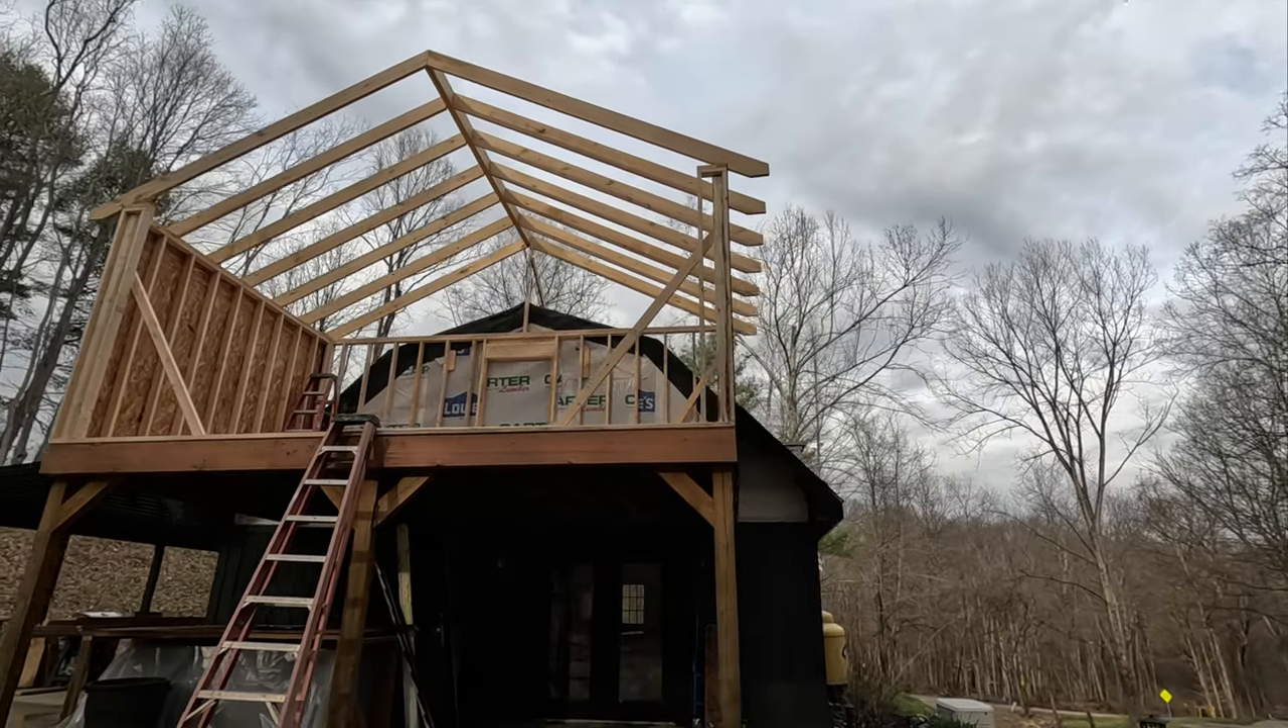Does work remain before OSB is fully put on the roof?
Yes.